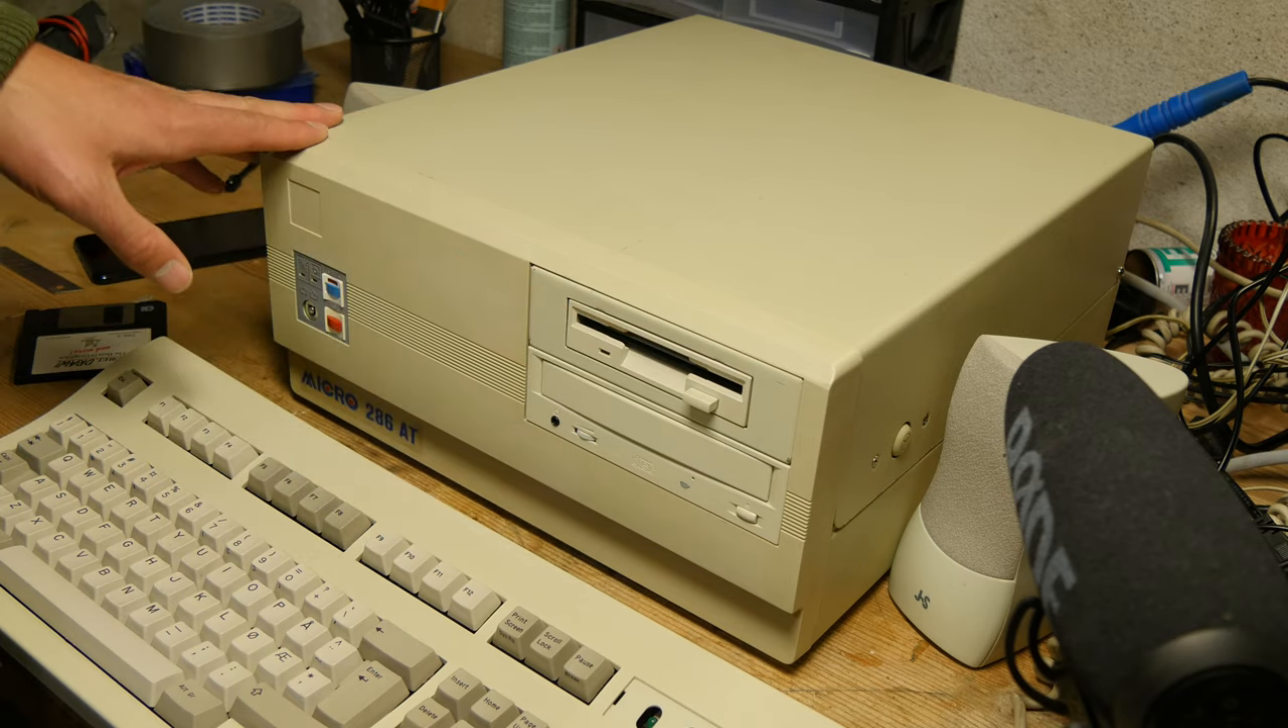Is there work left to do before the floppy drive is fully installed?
No.